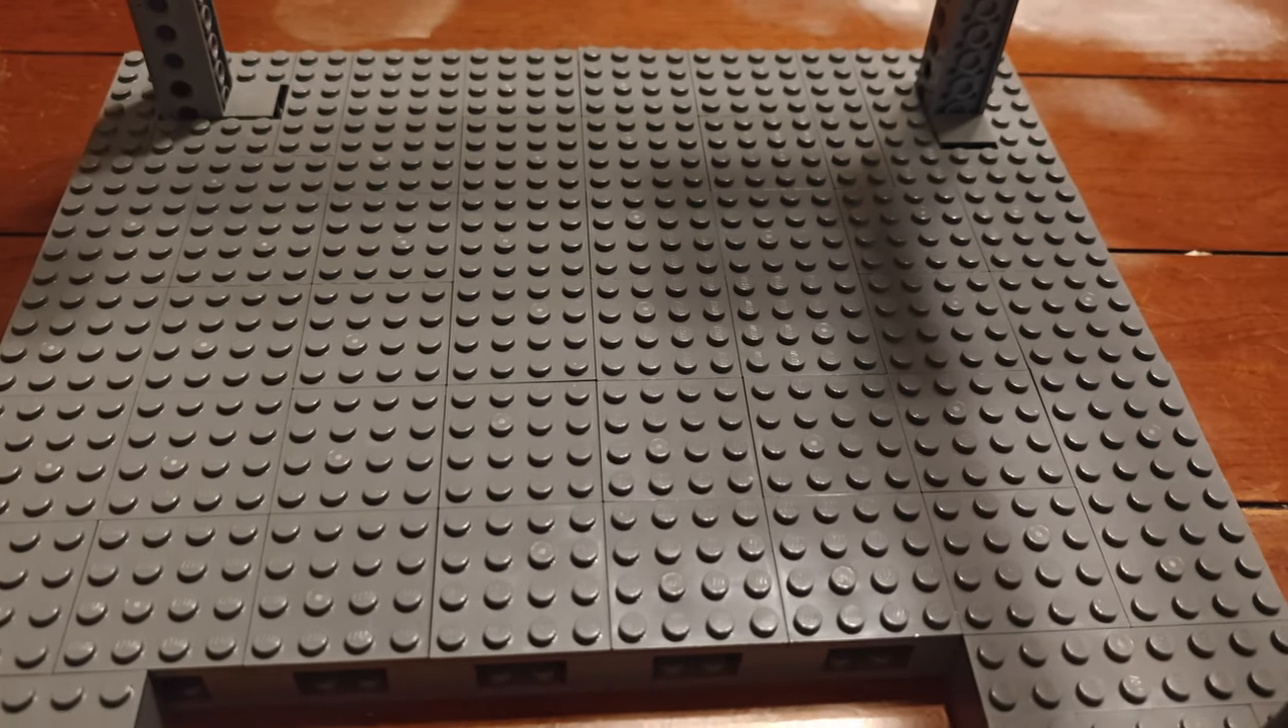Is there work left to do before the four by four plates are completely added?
No.